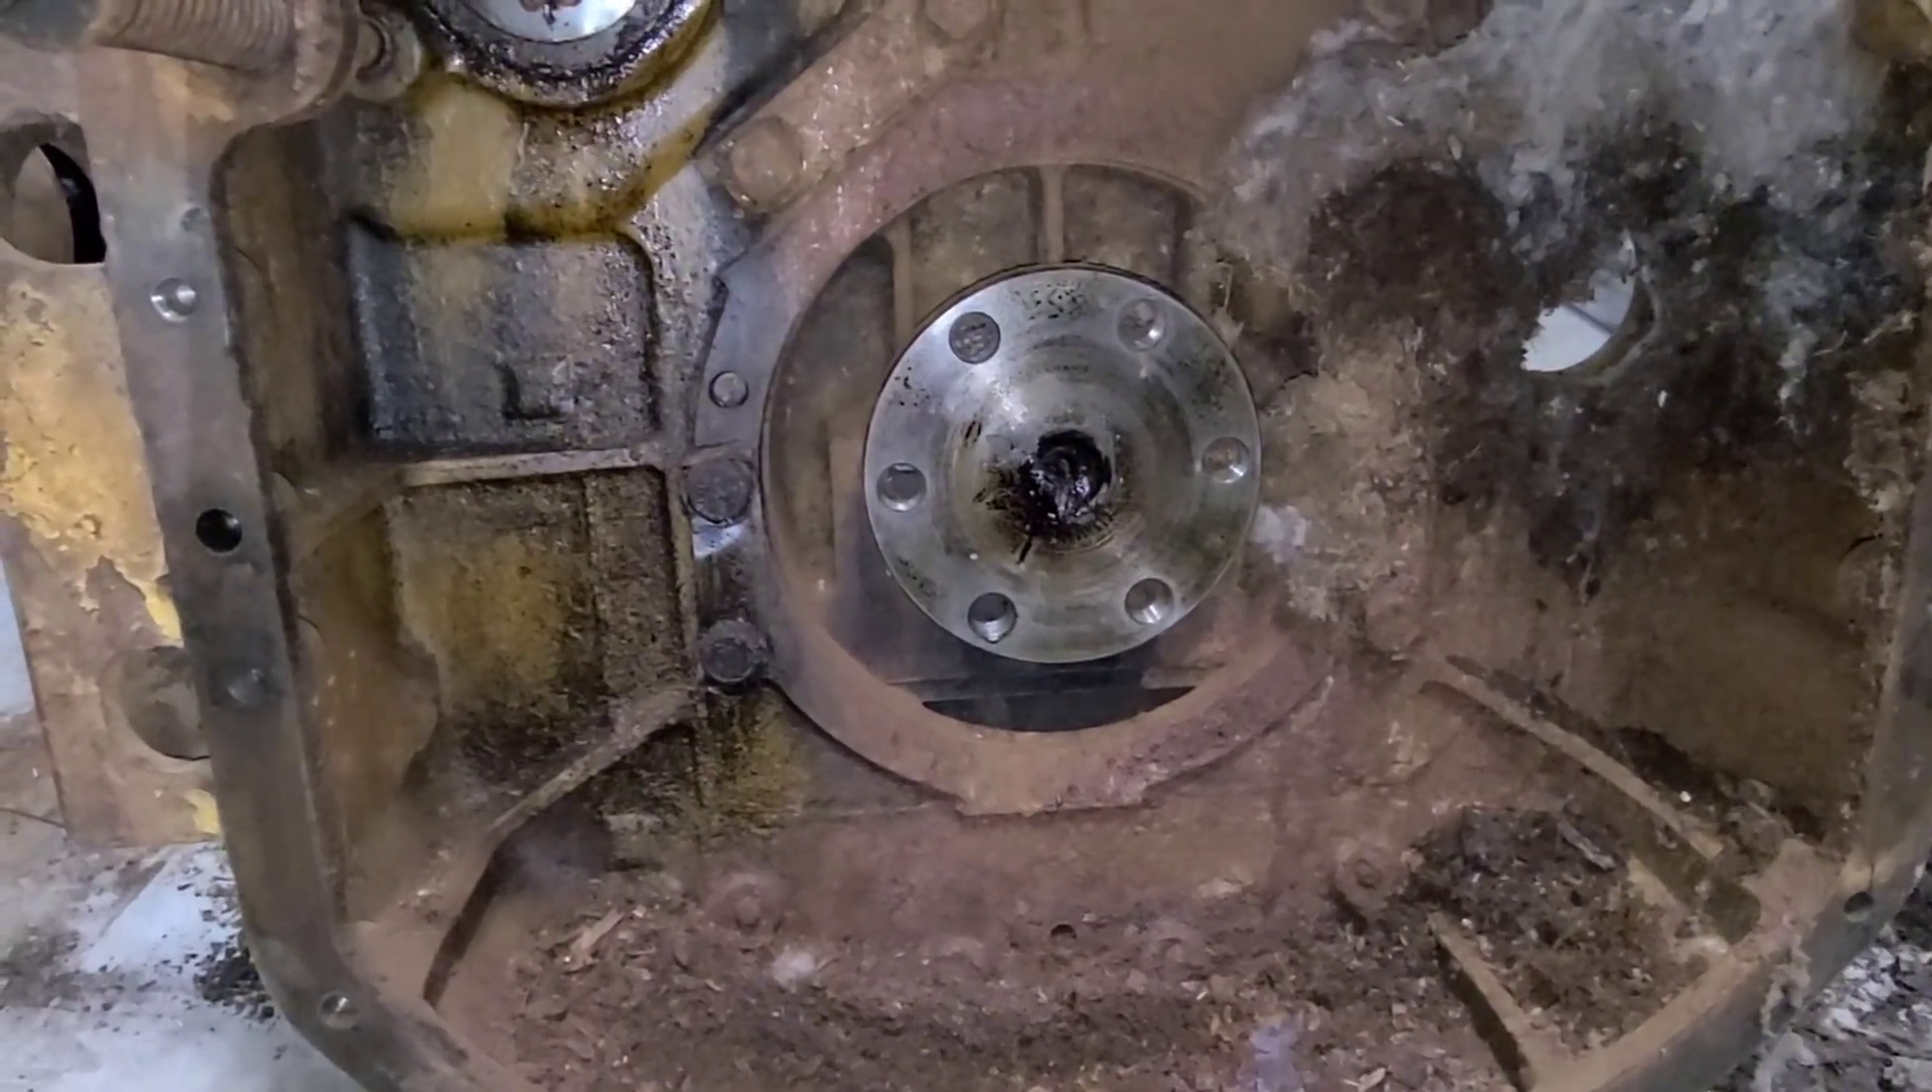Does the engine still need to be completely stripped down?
Yes.